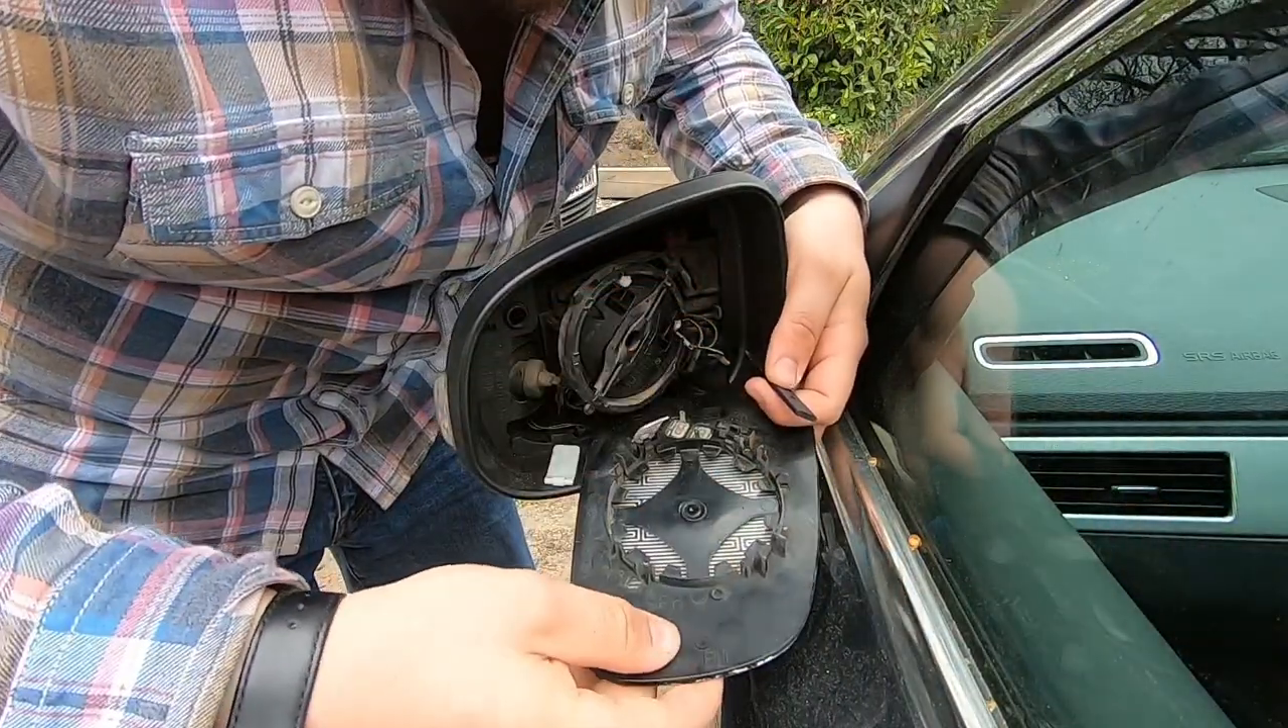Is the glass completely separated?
Yes.